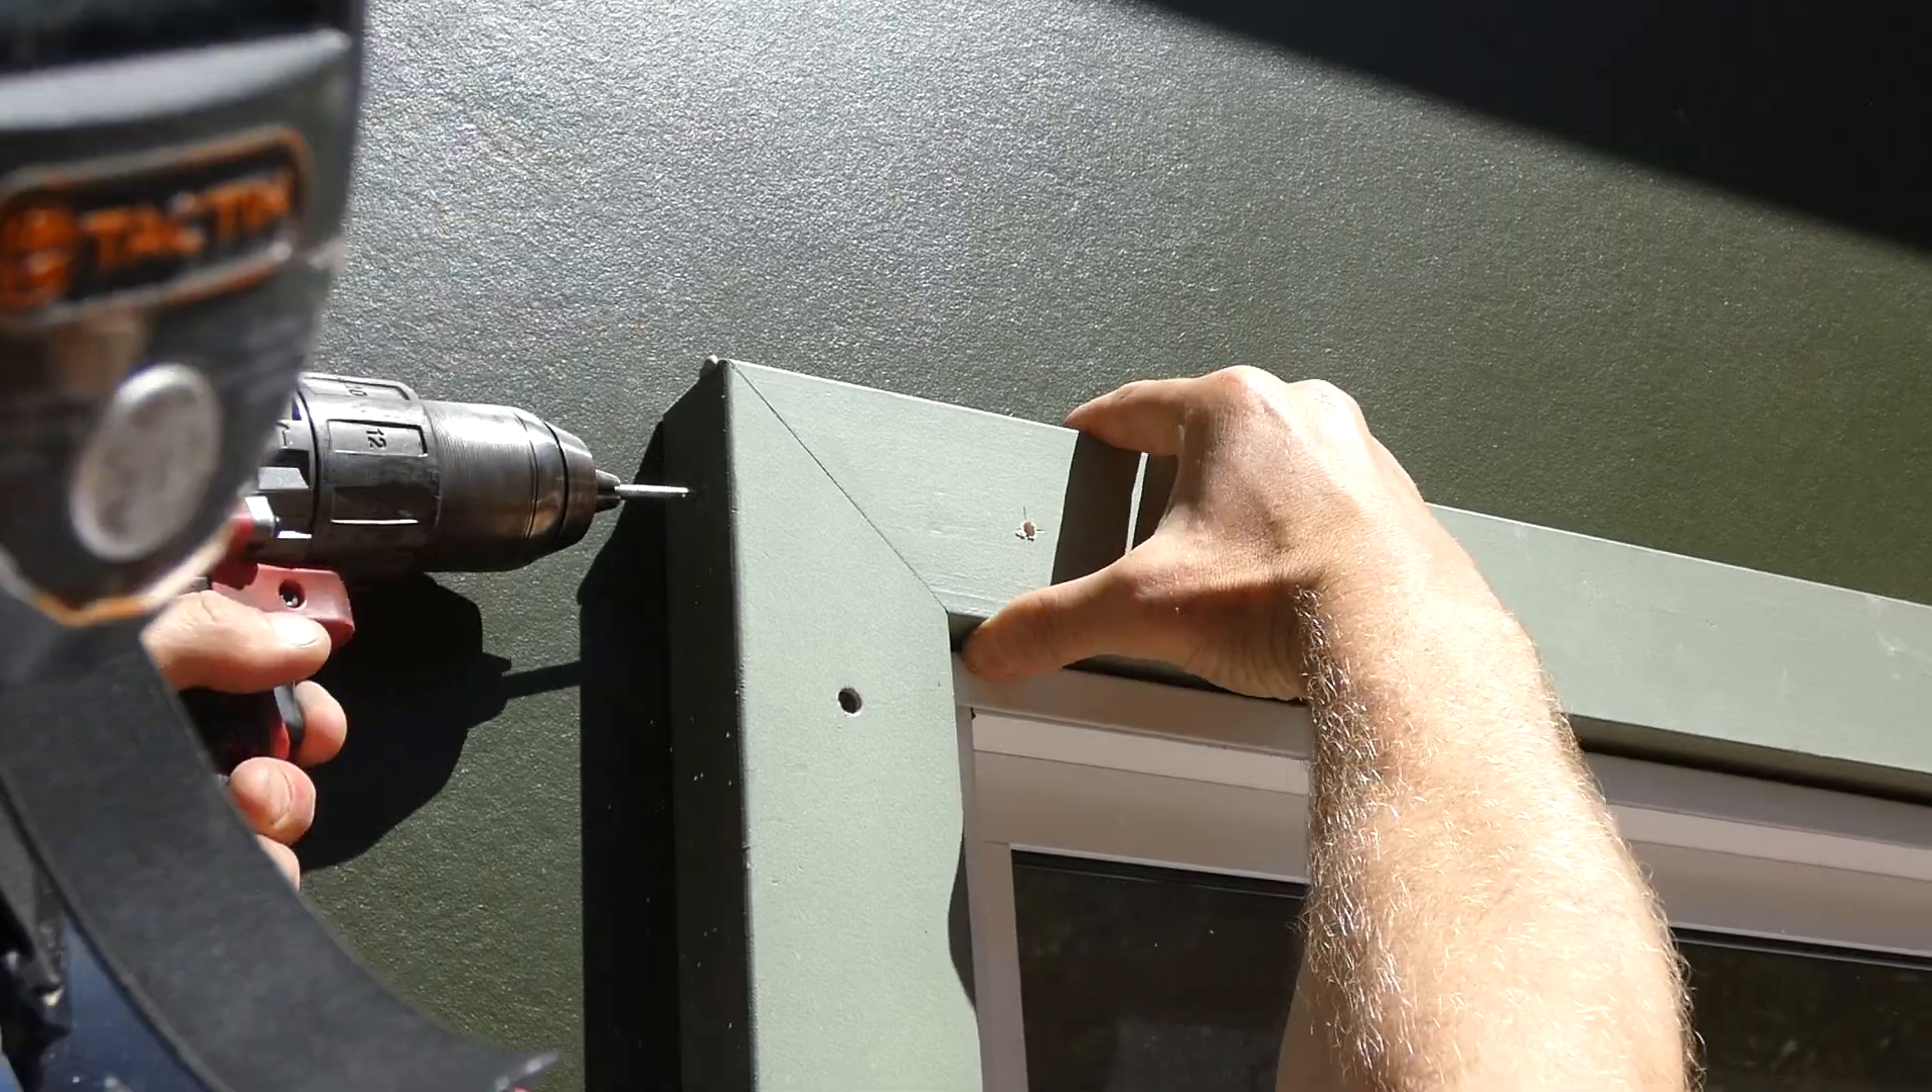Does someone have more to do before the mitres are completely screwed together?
Yes.